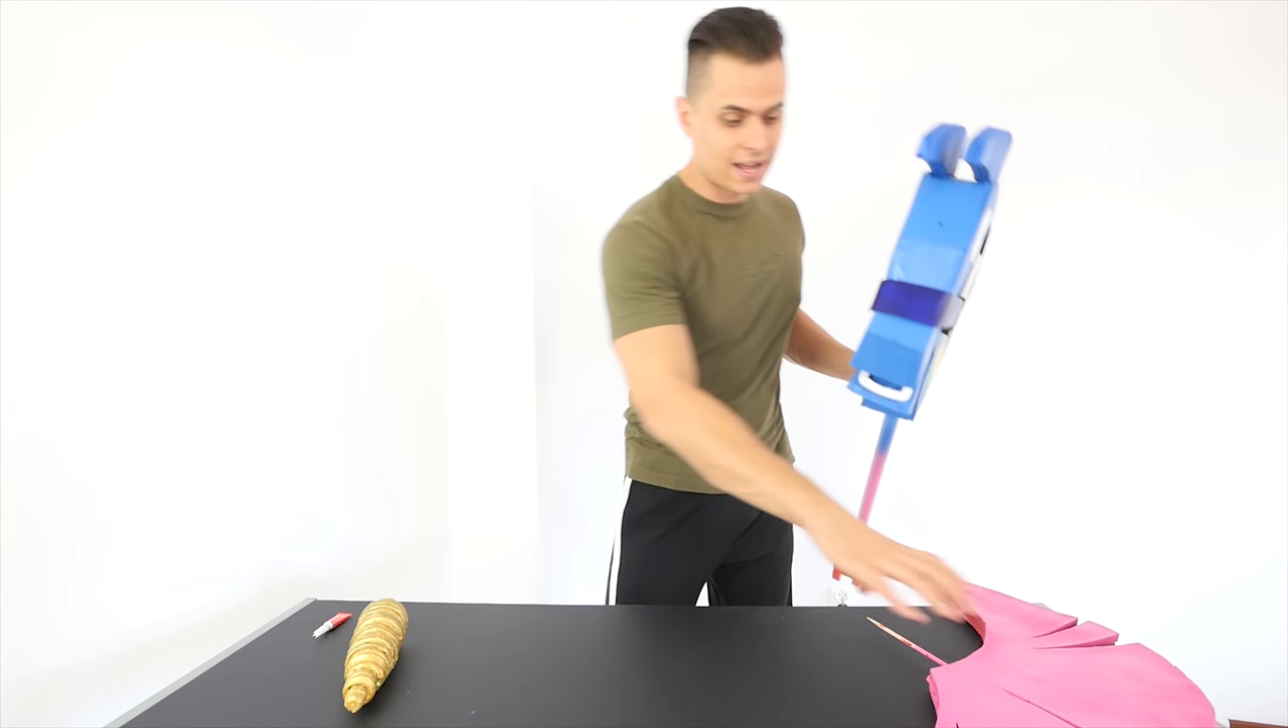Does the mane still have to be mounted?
Yes.